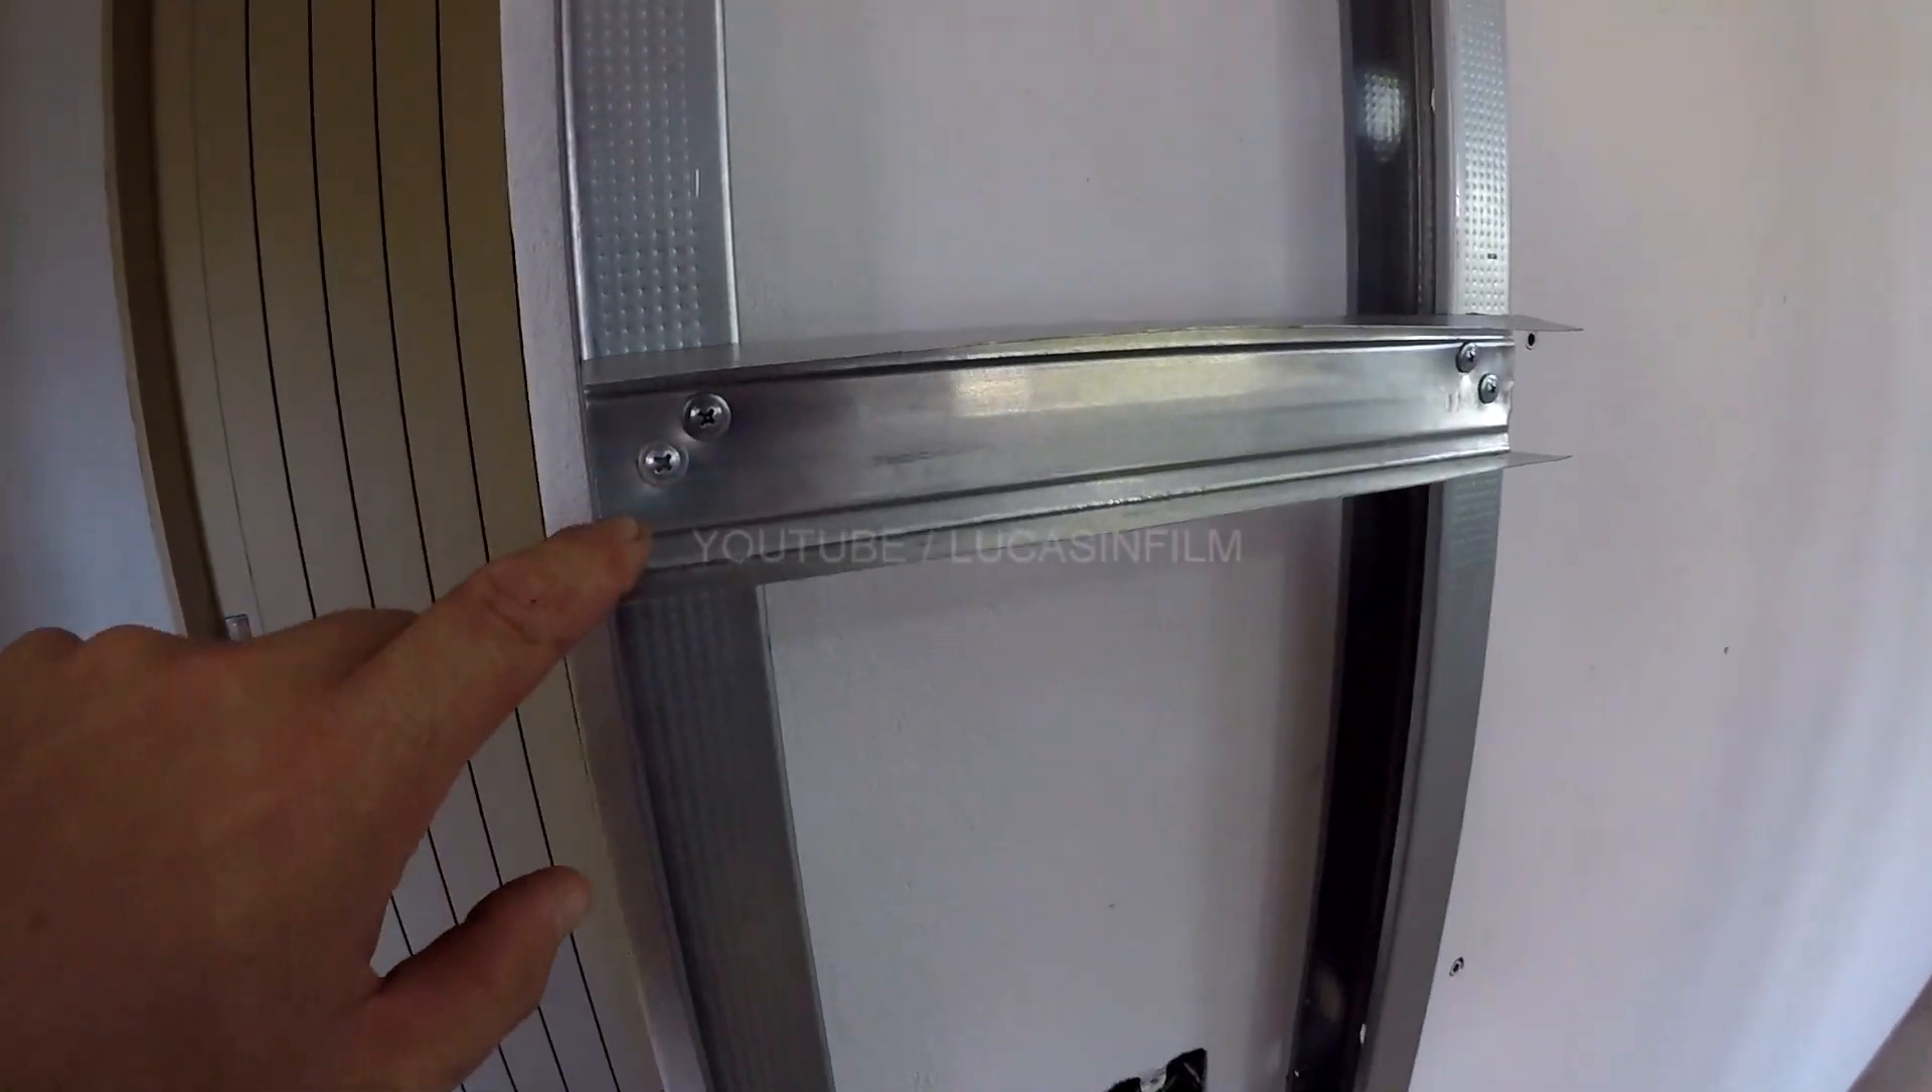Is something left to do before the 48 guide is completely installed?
No.